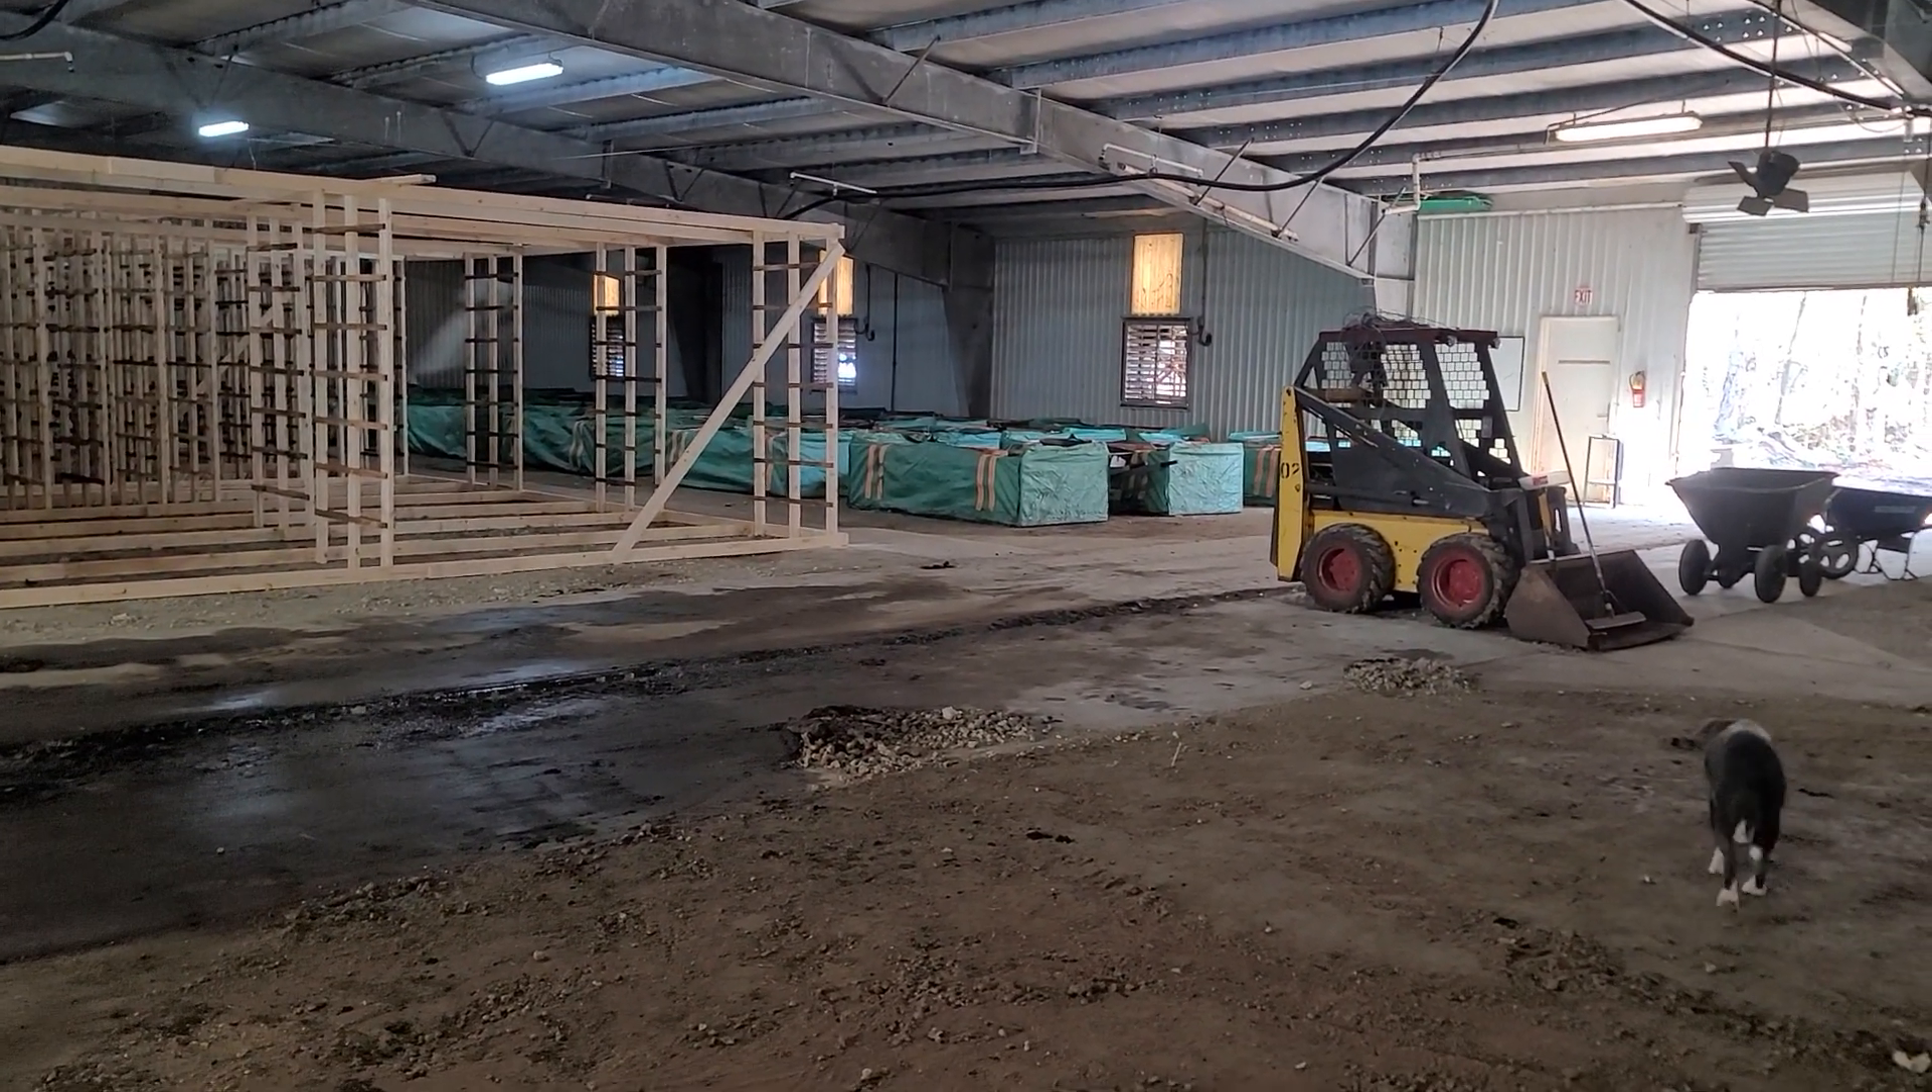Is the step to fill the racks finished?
No.